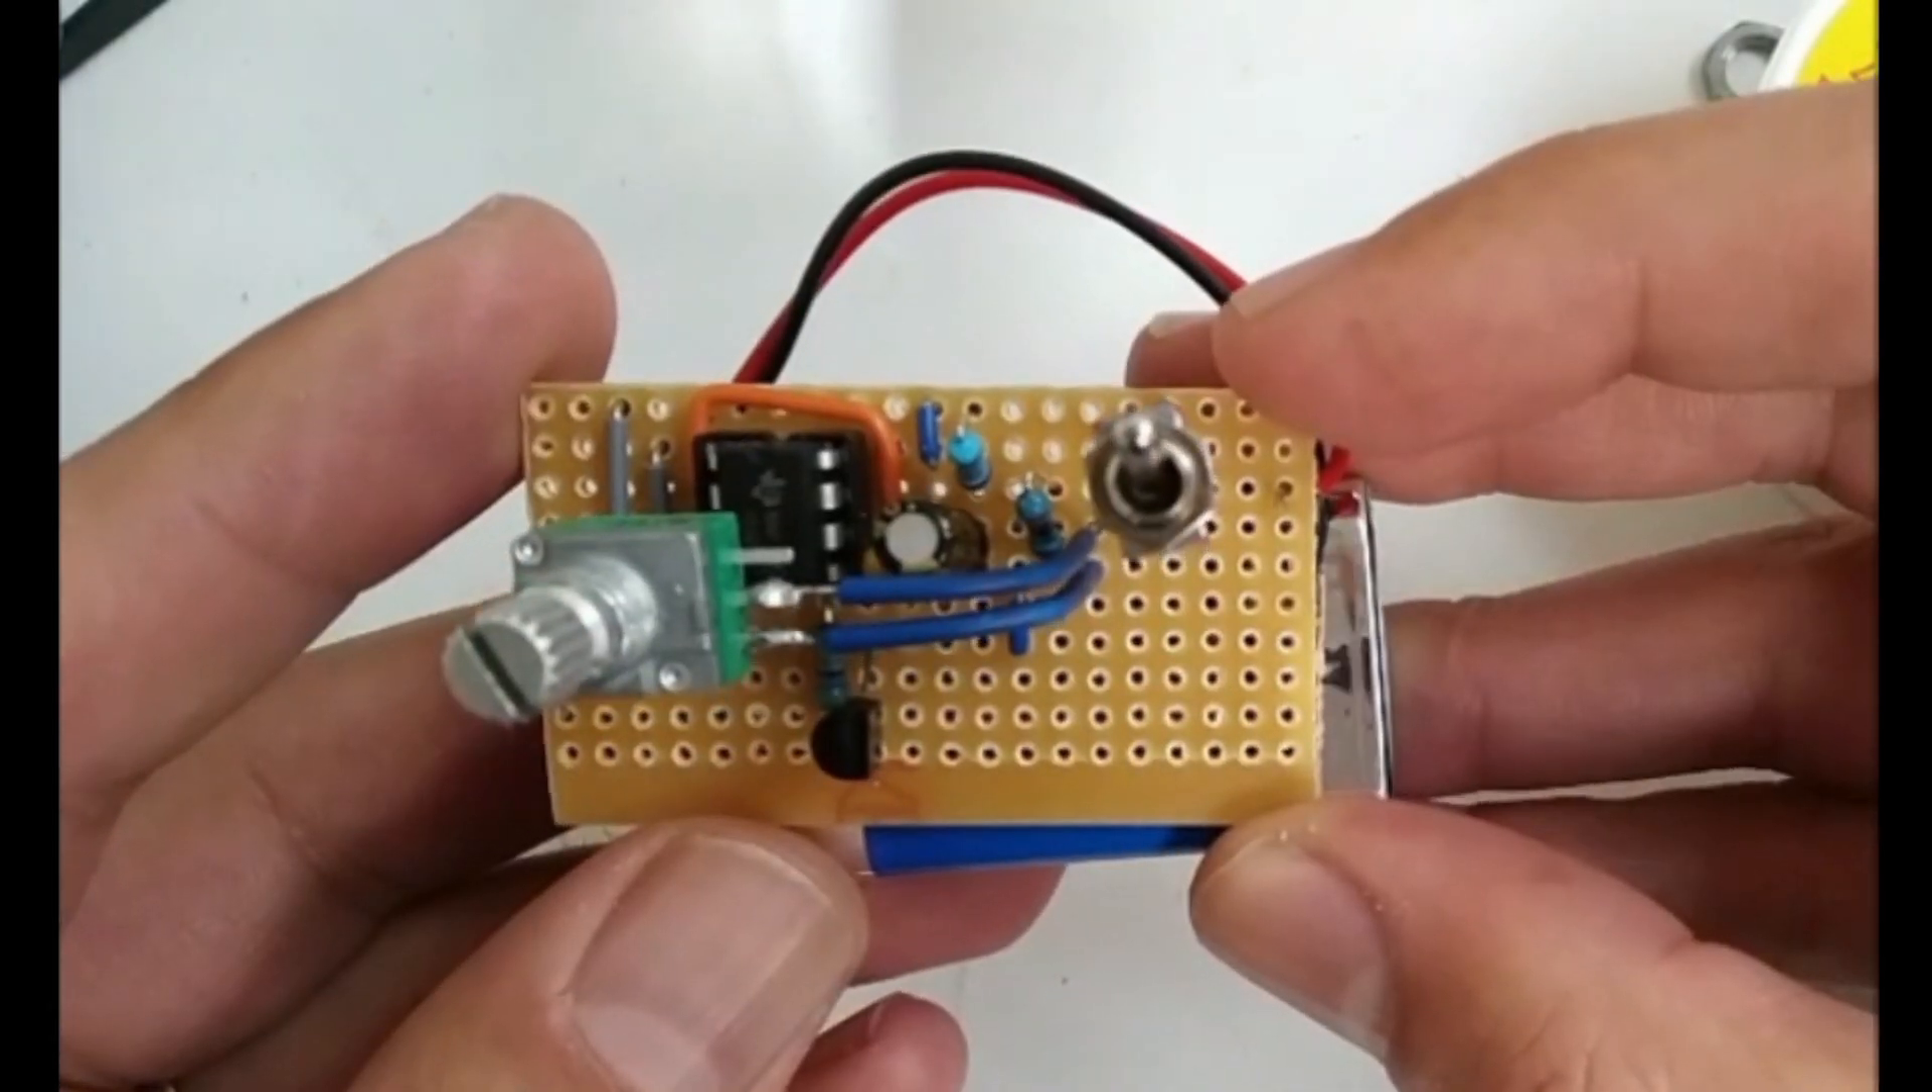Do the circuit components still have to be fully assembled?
No.